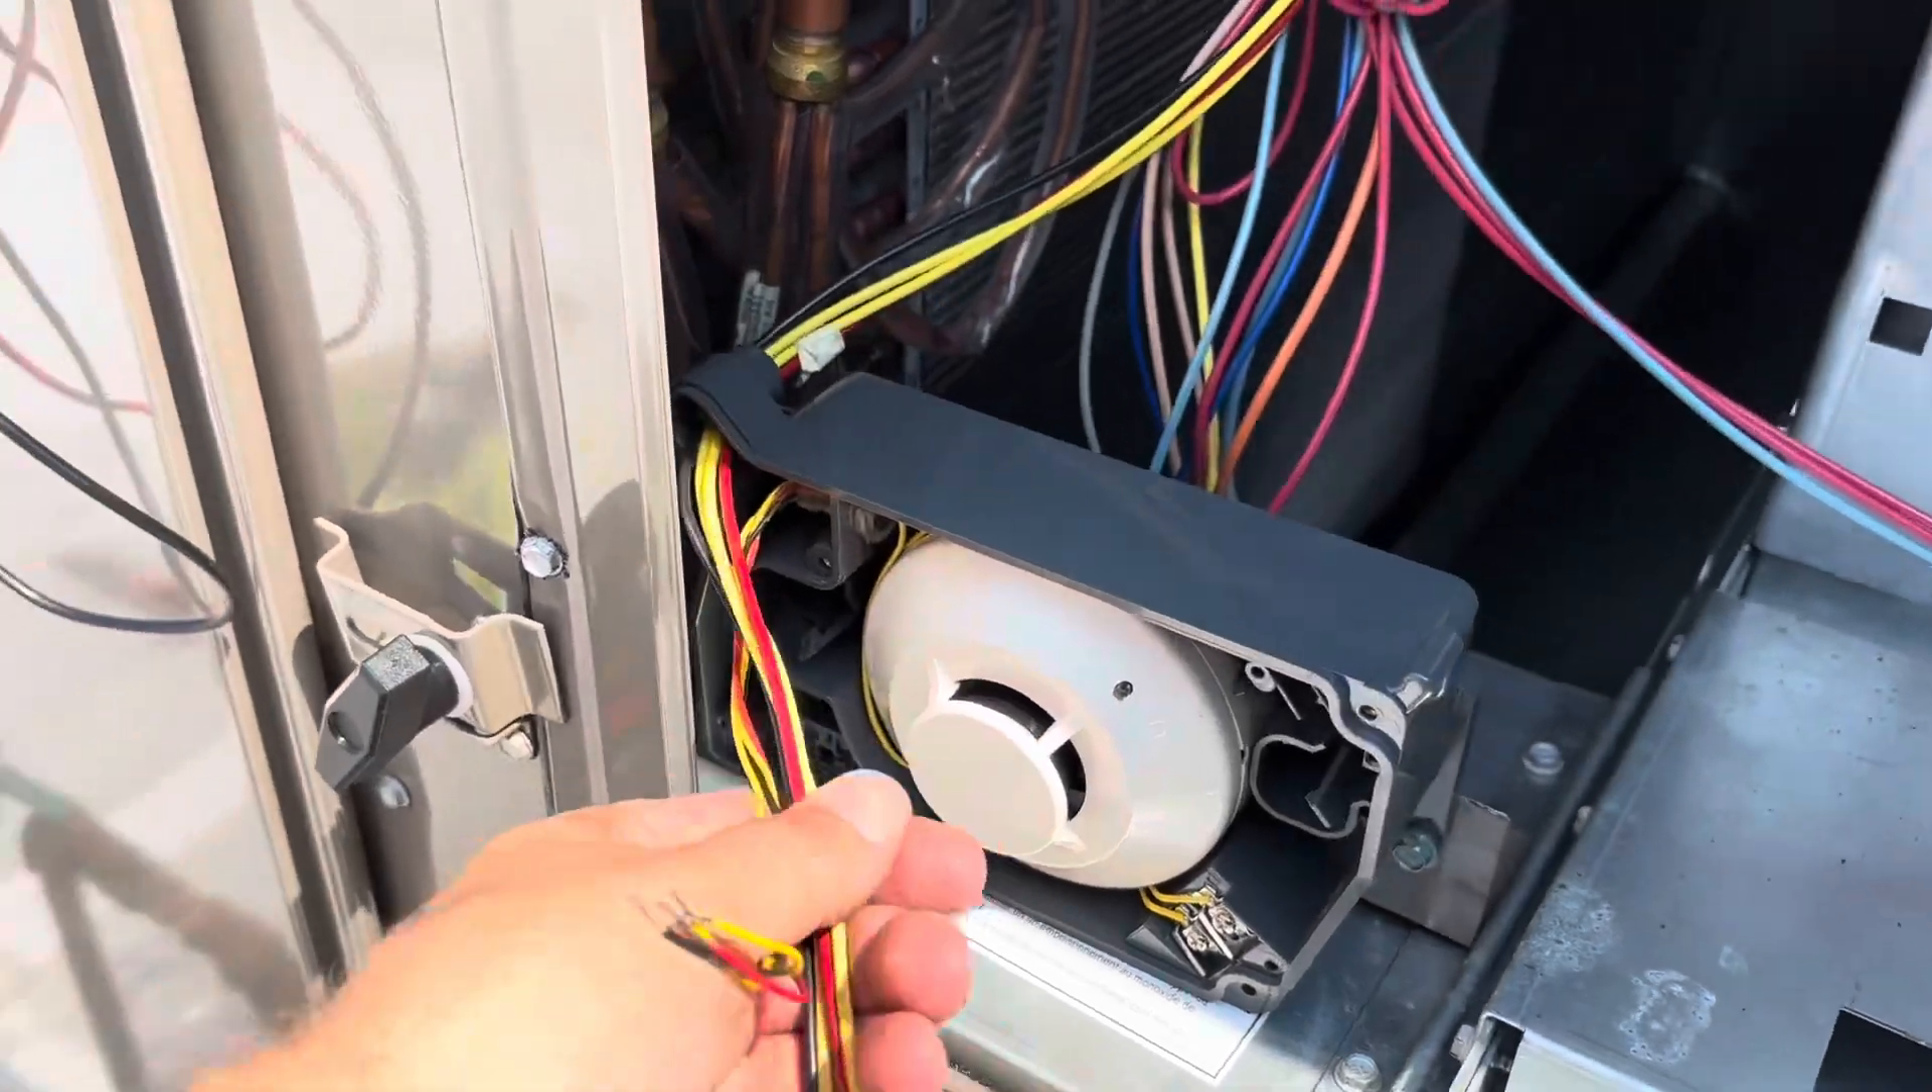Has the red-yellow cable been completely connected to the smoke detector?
No.